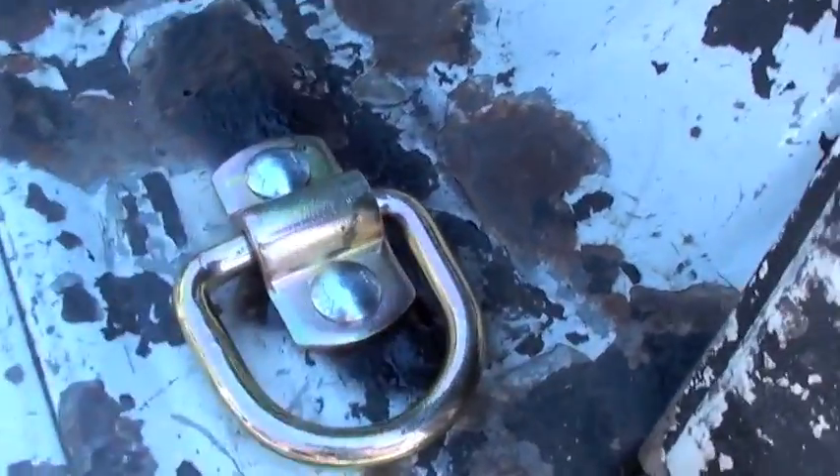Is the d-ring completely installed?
Yes.